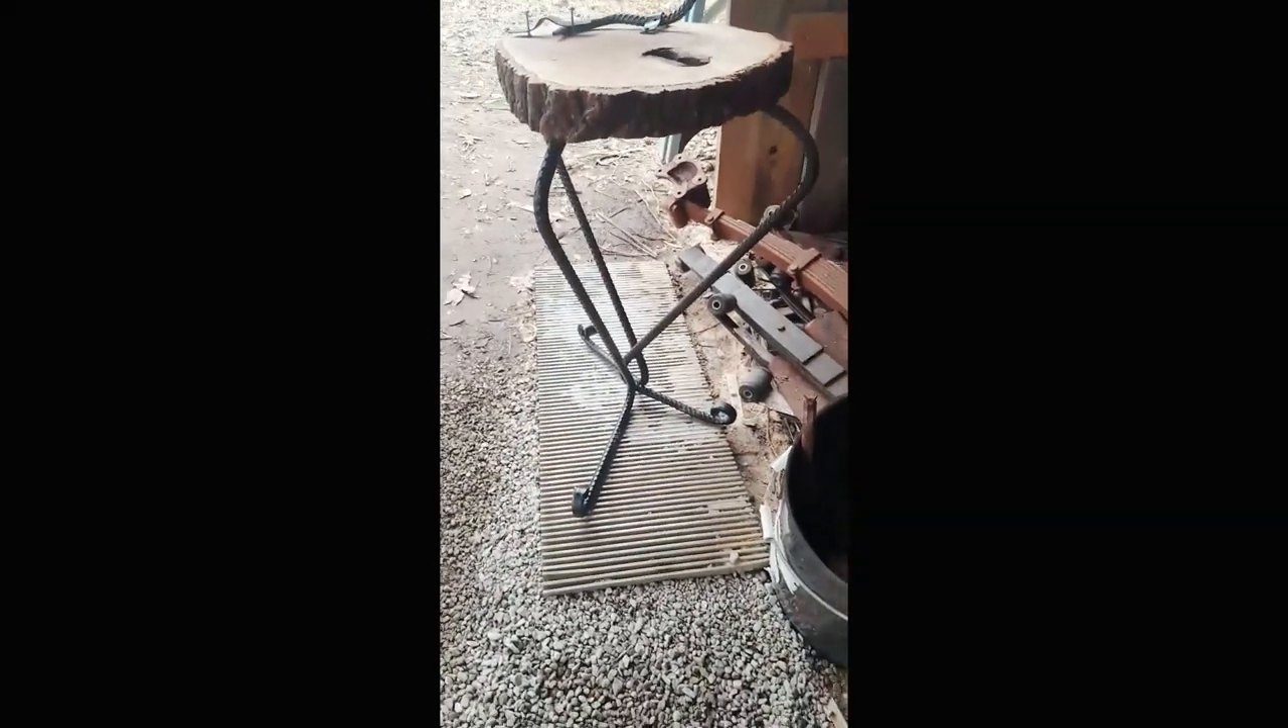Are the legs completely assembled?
Yes.